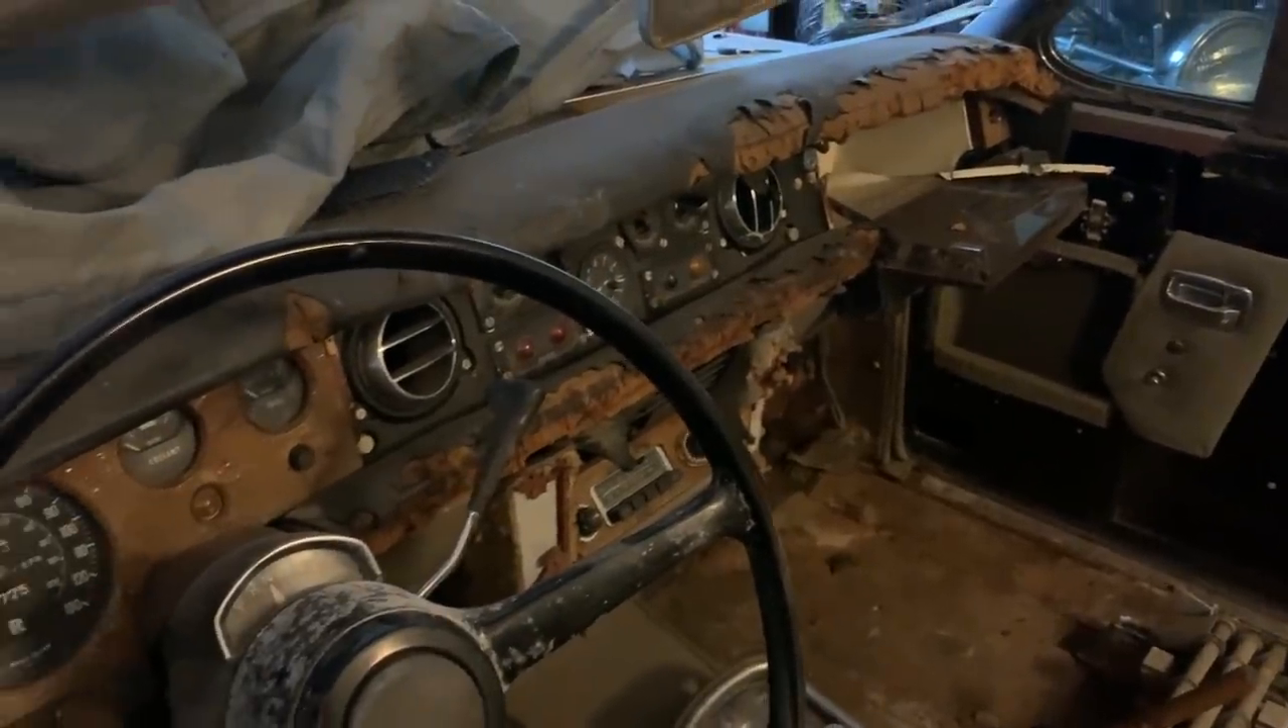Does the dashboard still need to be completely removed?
Yes.